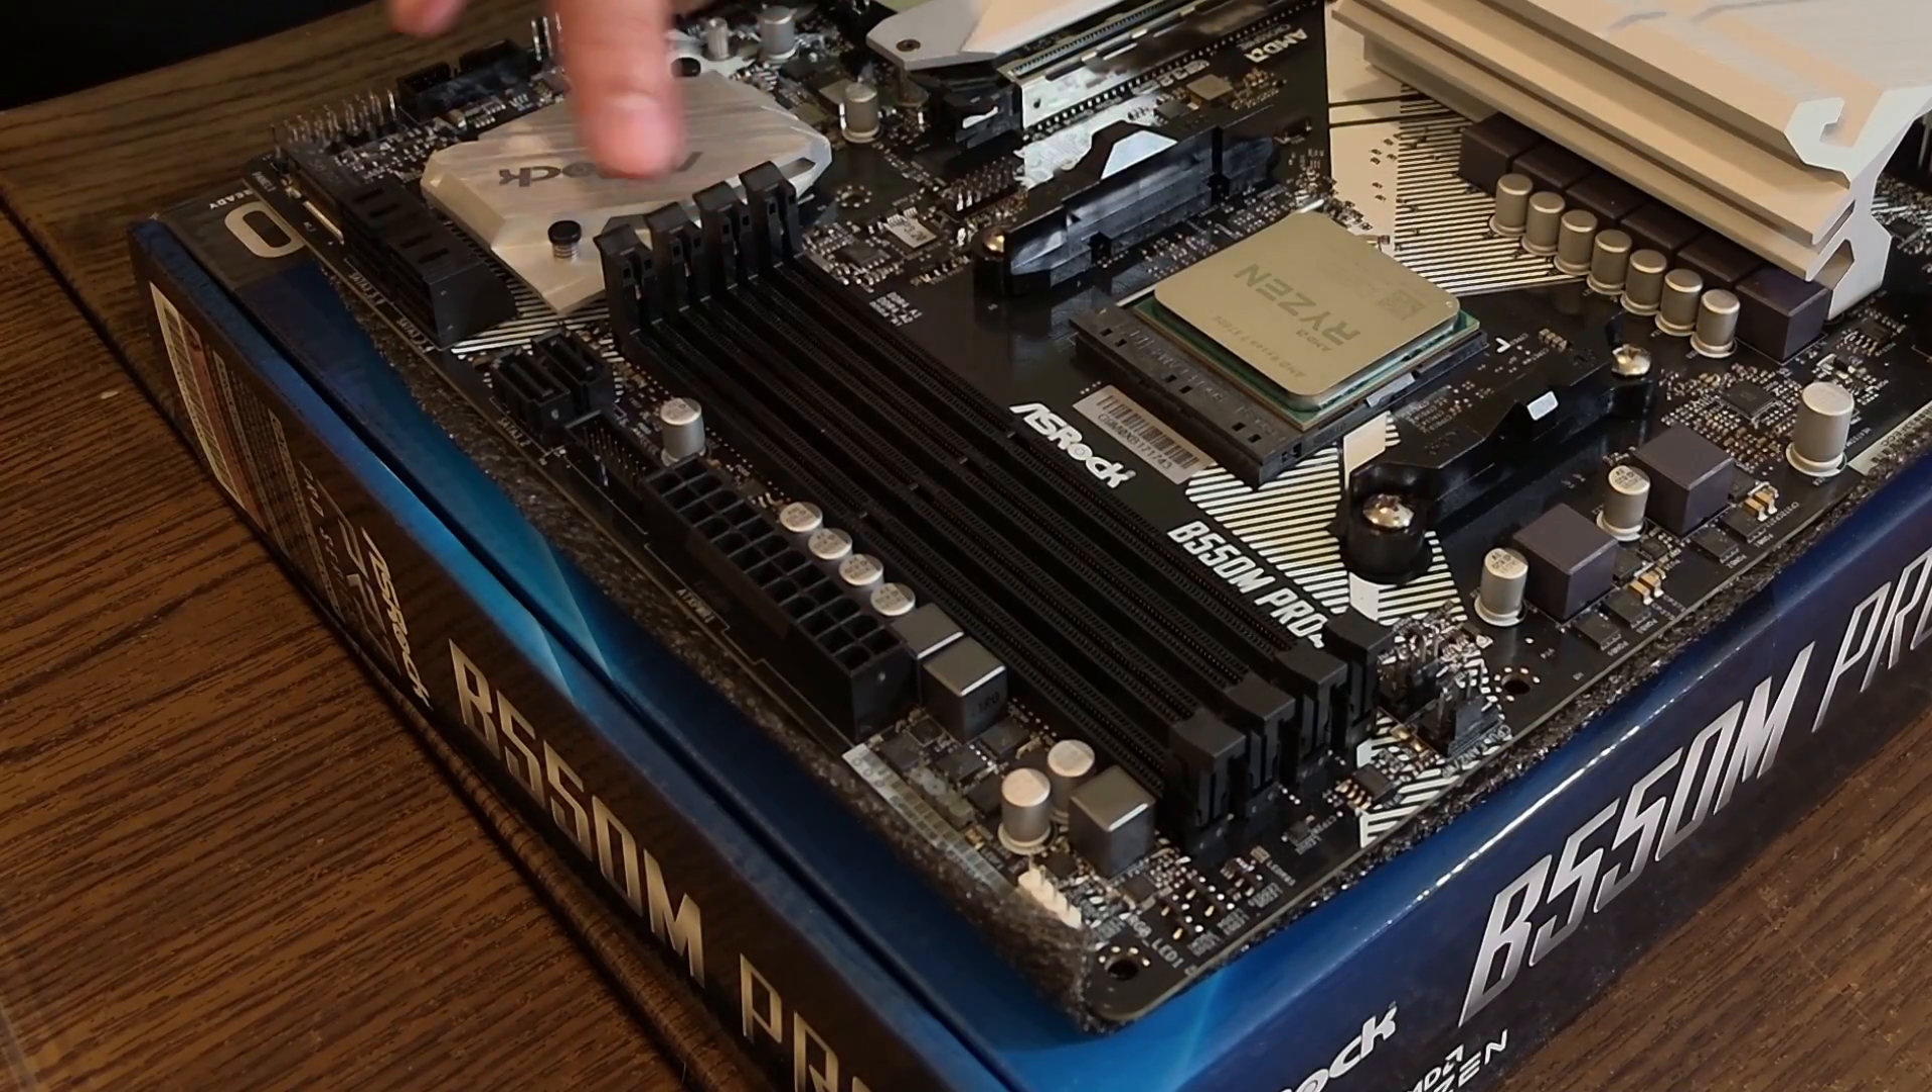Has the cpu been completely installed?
Yes.